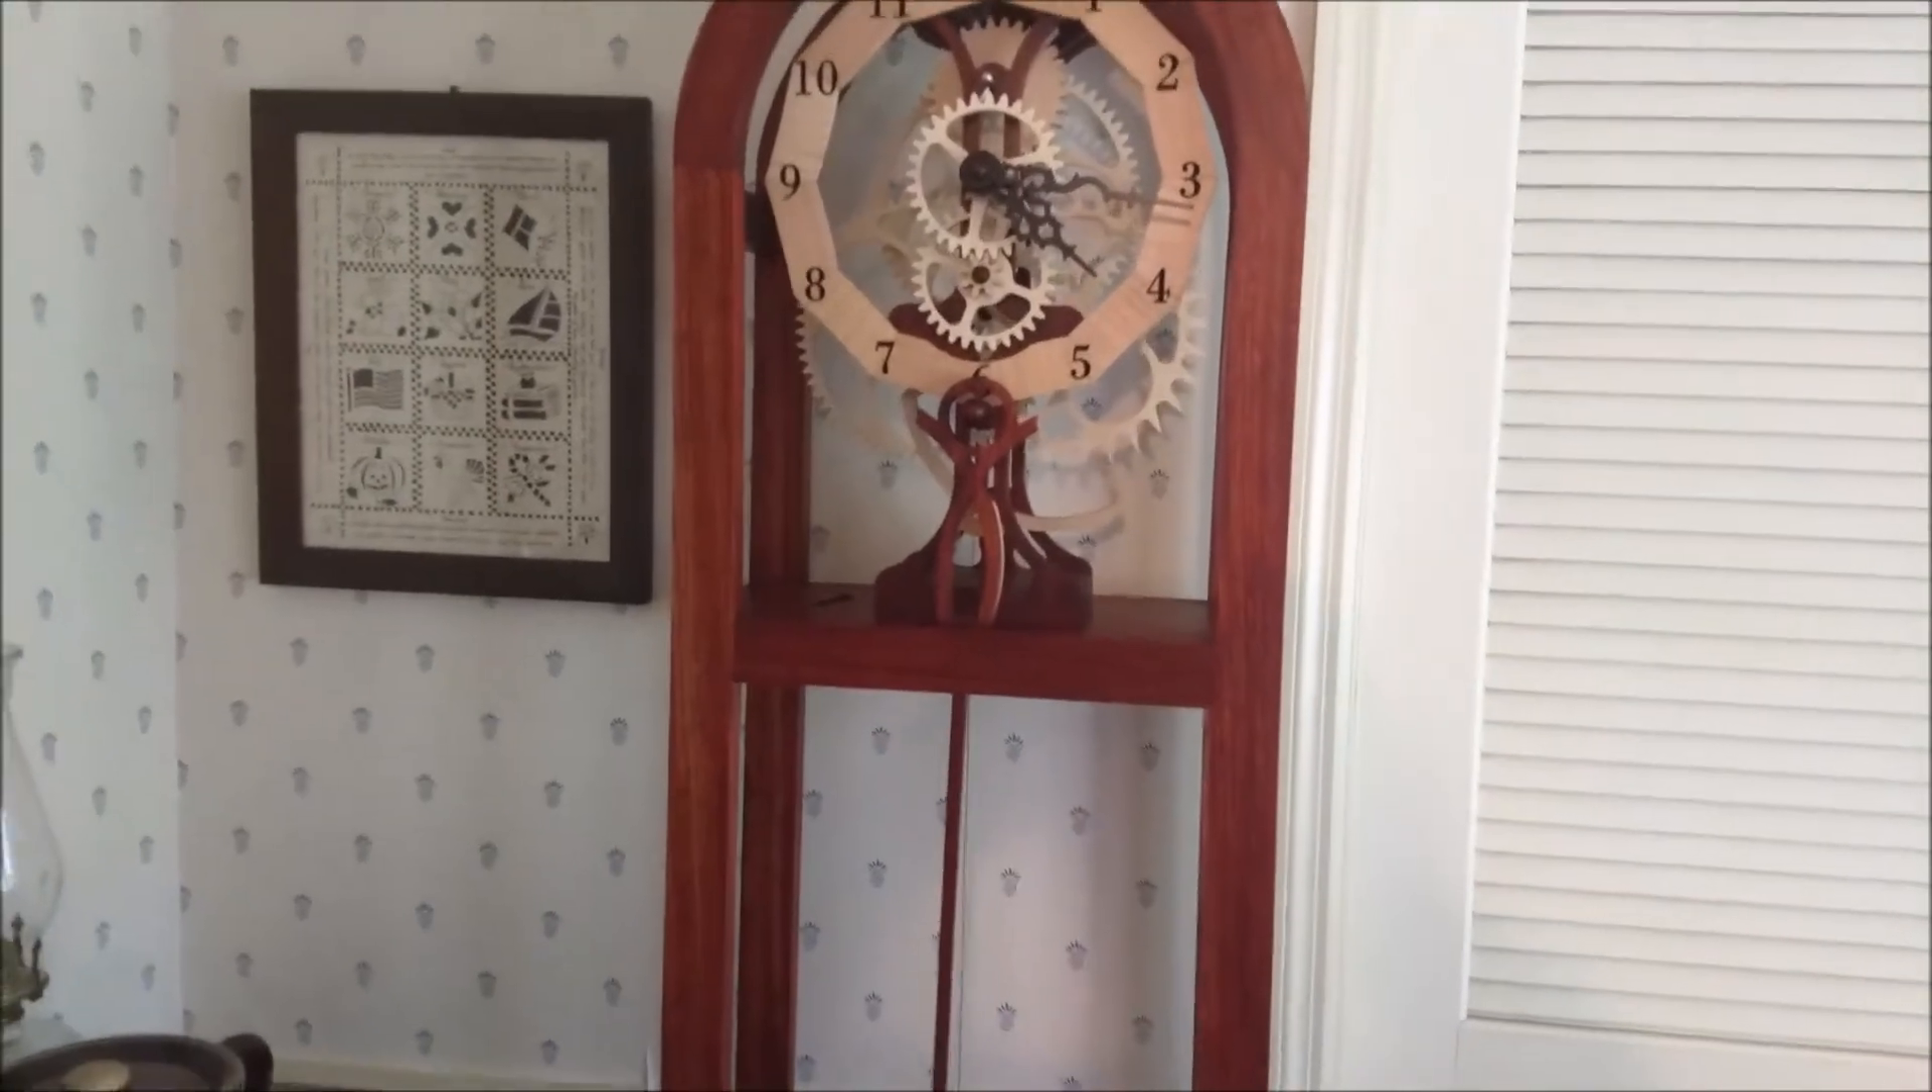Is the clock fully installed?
Yes.